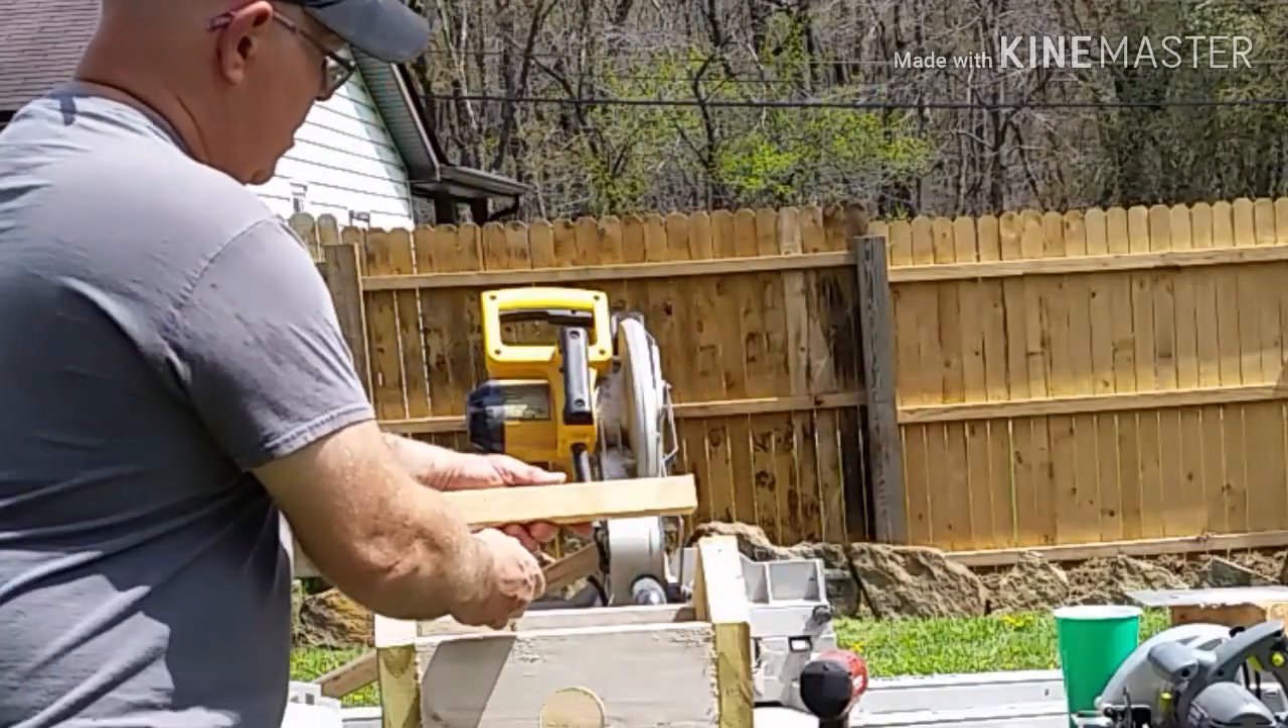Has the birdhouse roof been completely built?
No.